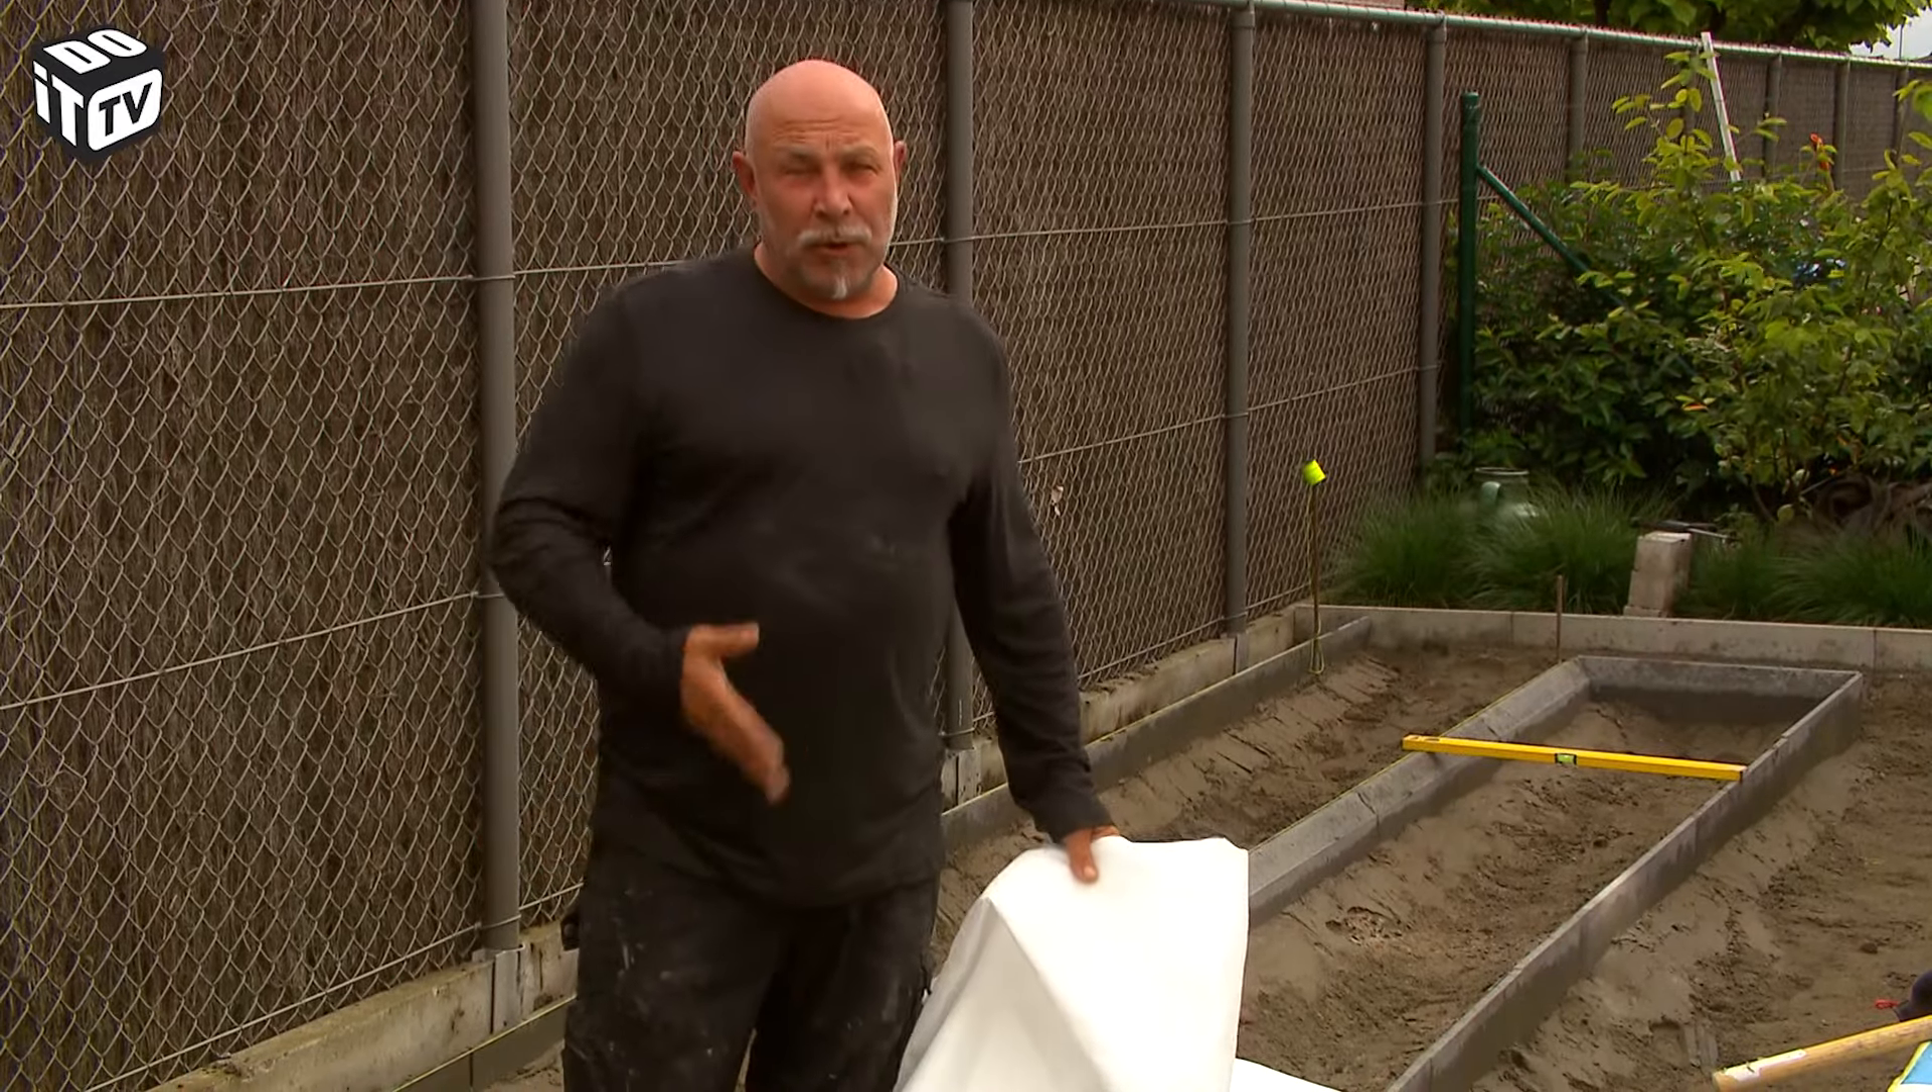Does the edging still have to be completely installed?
No.